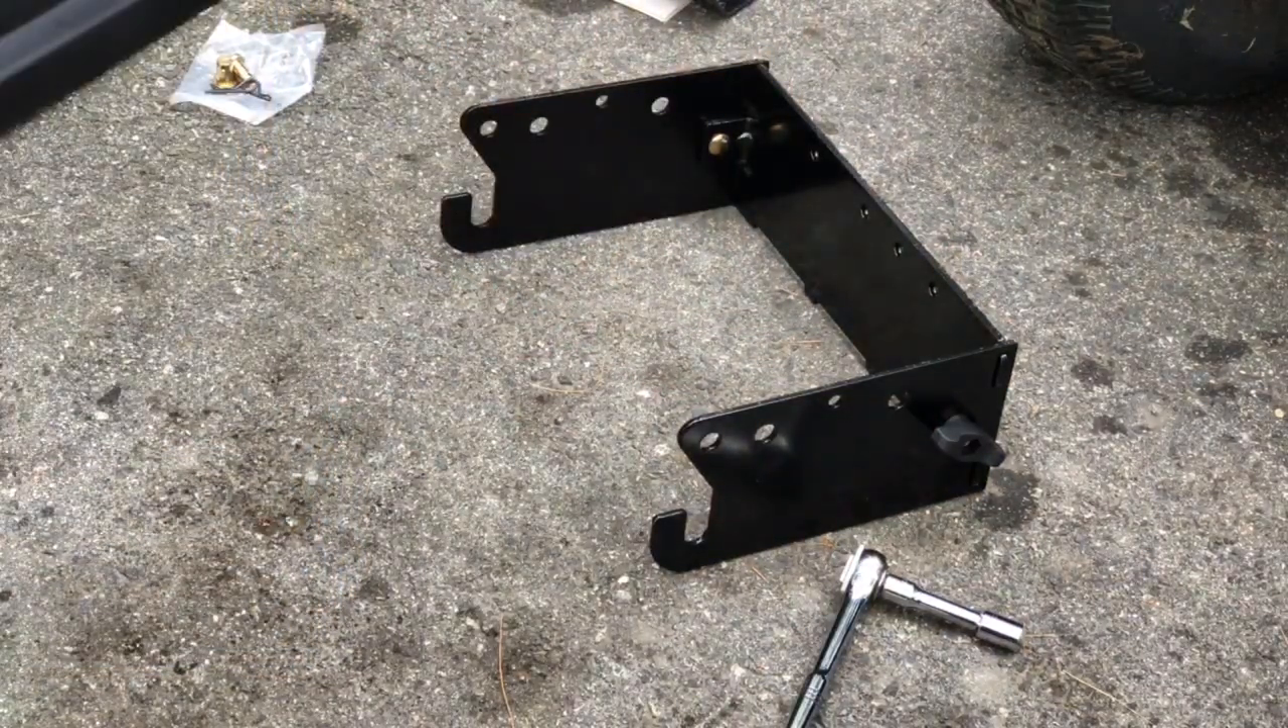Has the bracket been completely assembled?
Yes.